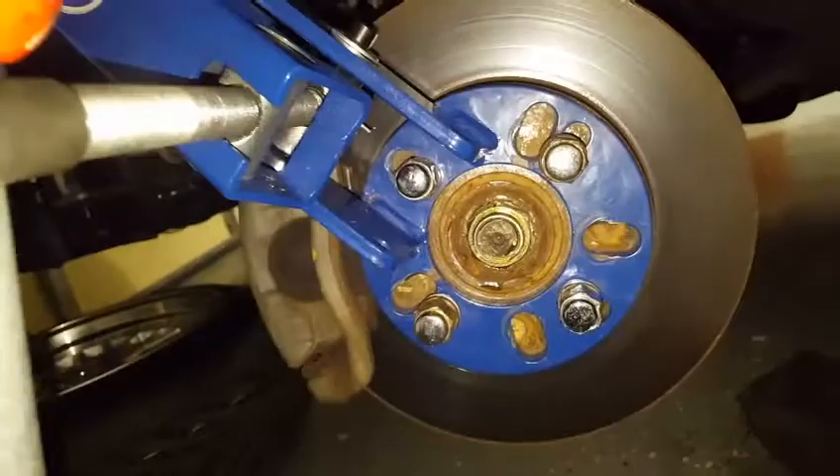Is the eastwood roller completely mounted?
Yes.